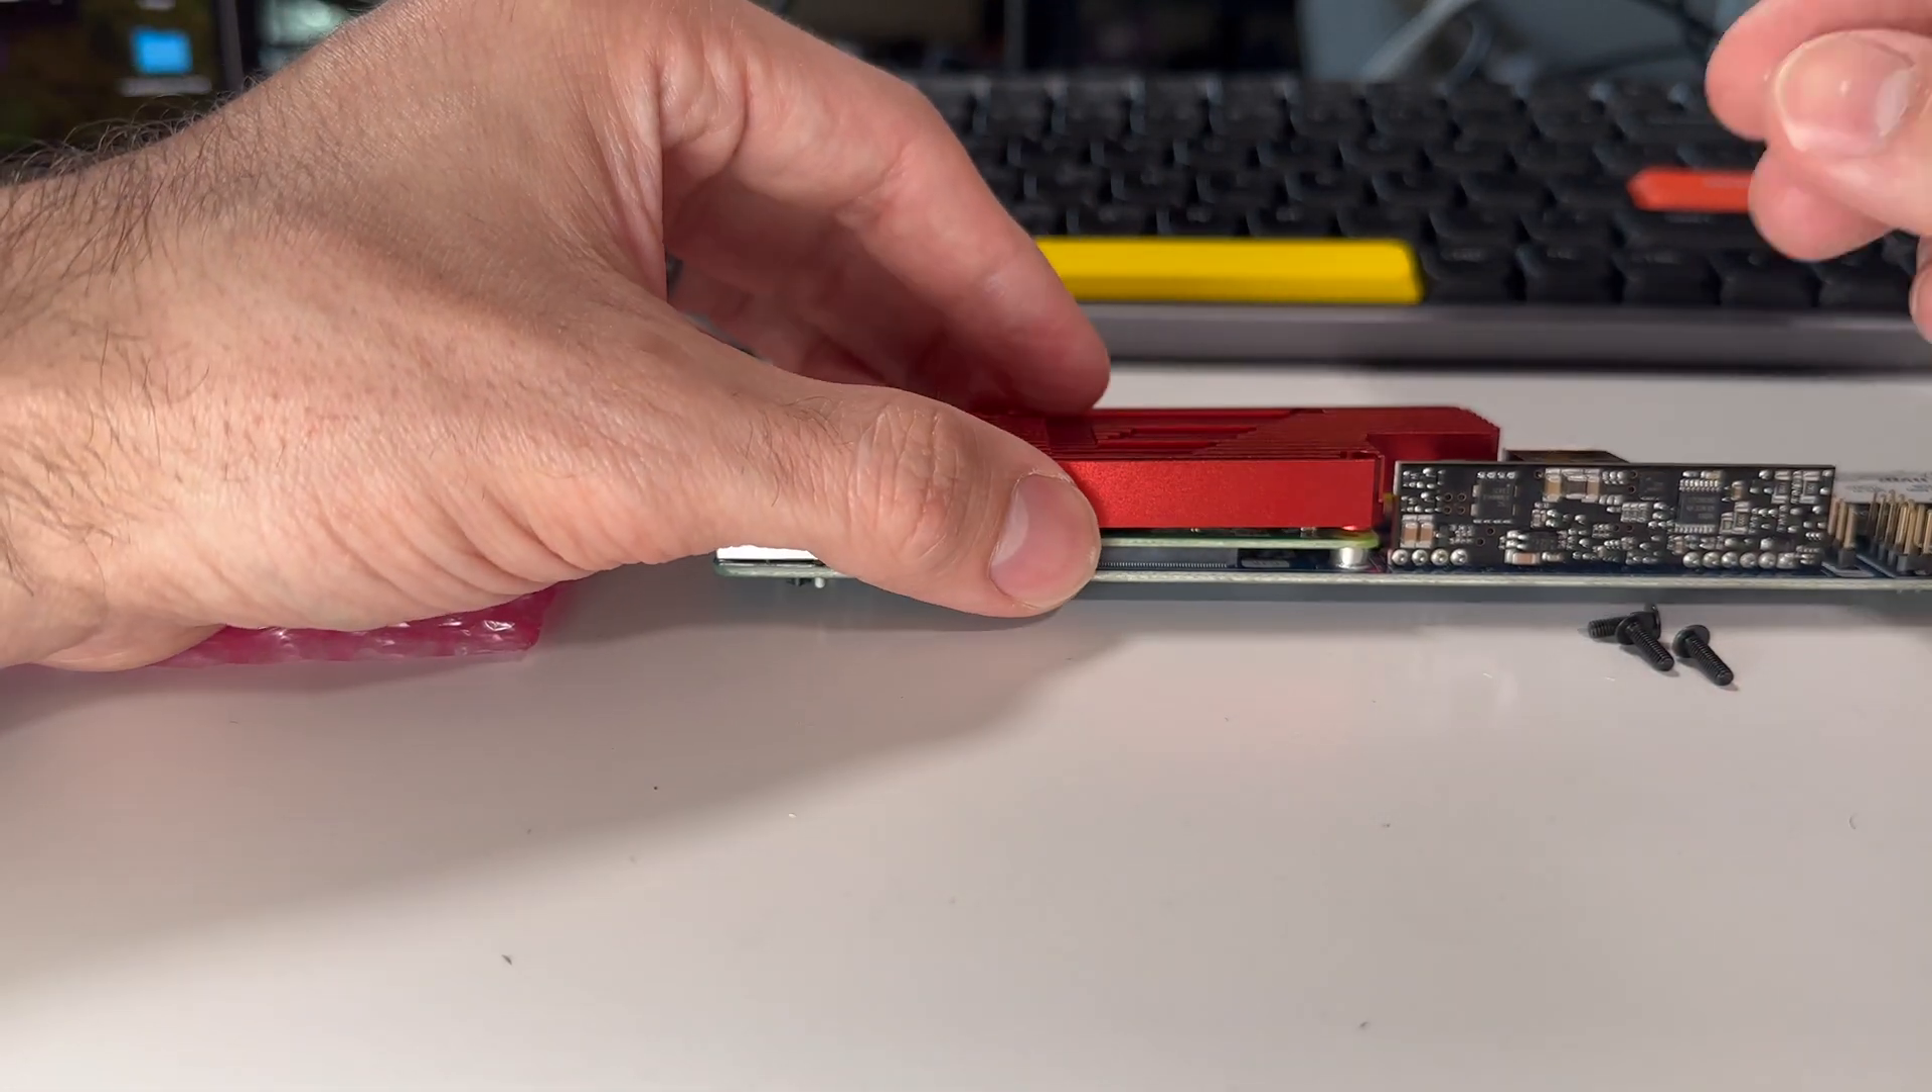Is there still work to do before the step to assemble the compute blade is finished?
Yes.